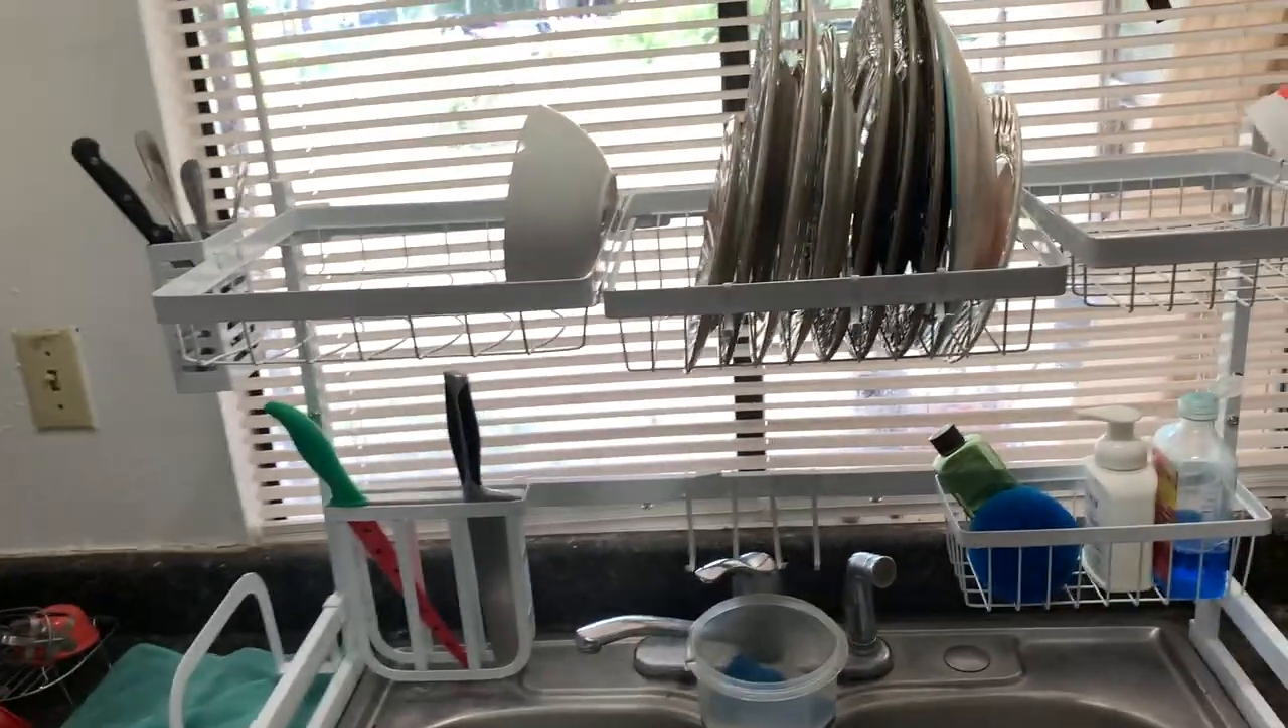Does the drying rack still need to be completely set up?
No.